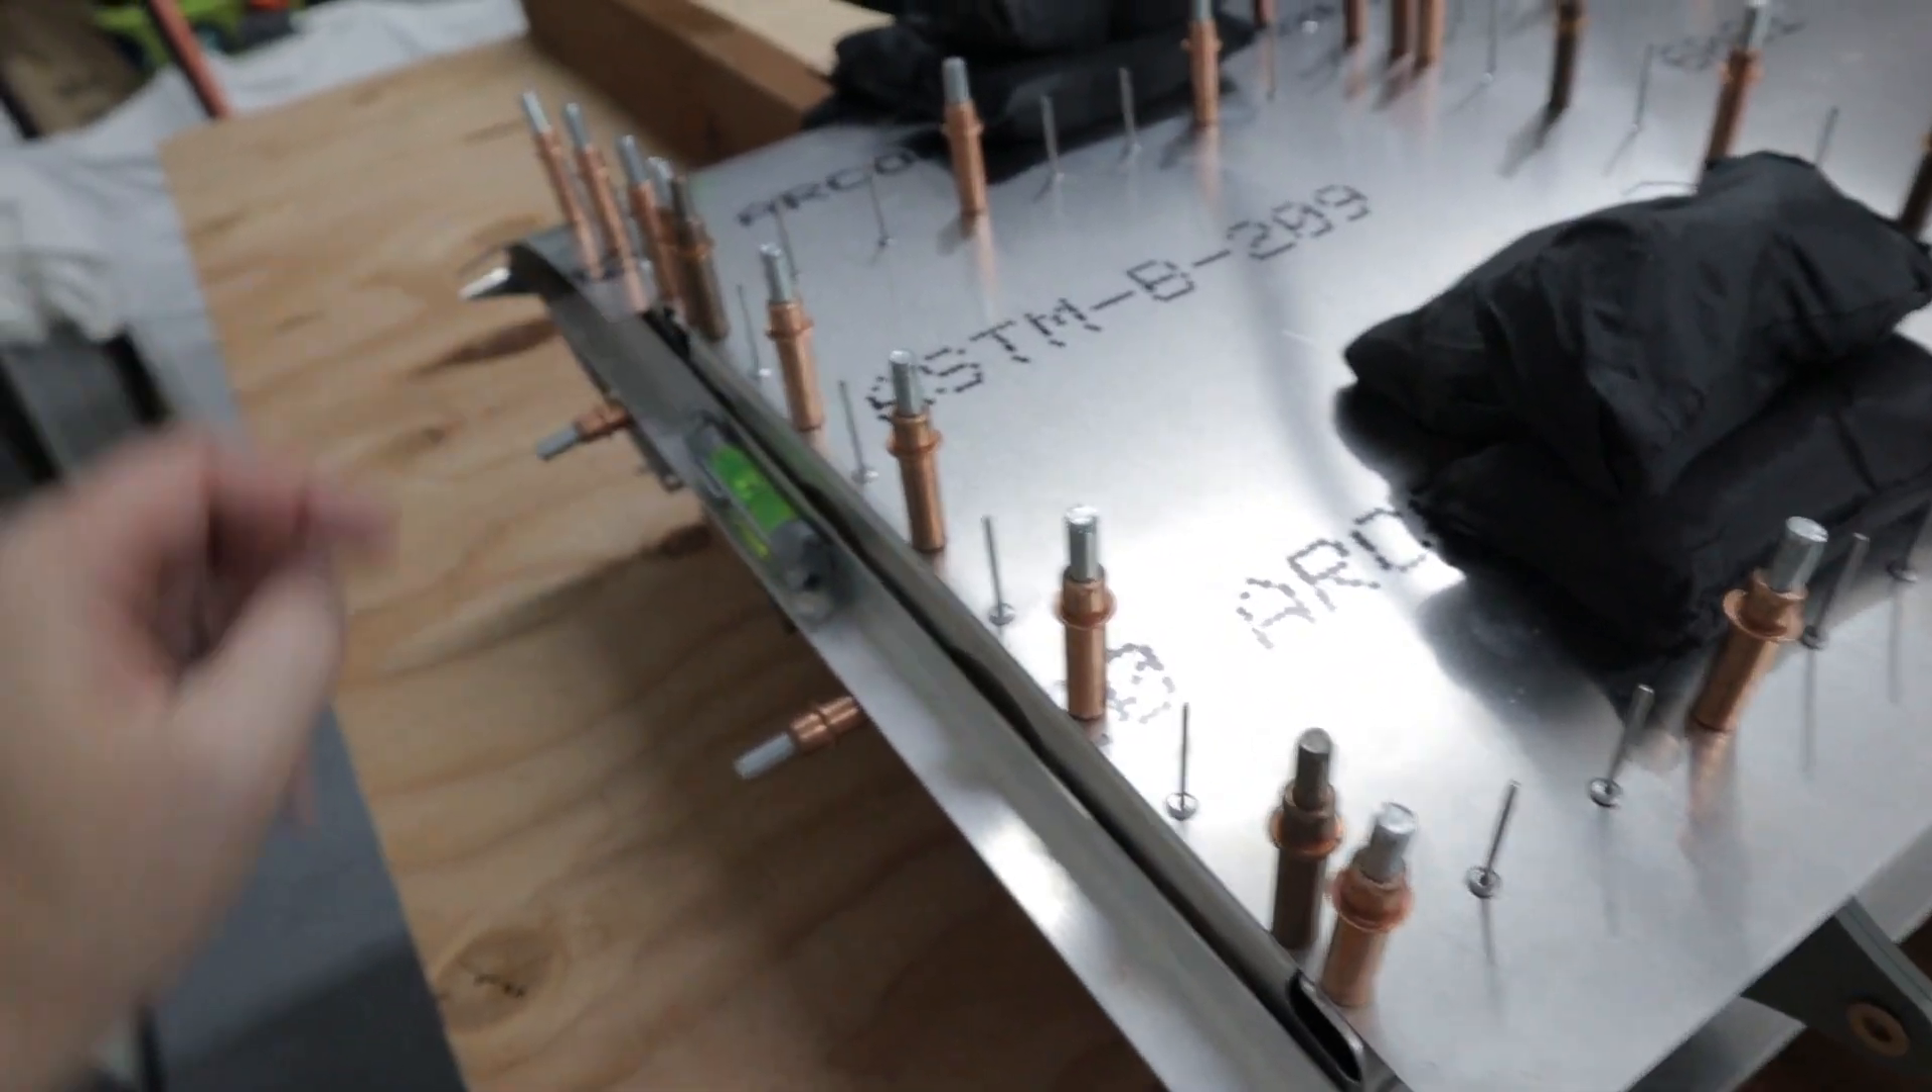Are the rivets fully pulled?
No.